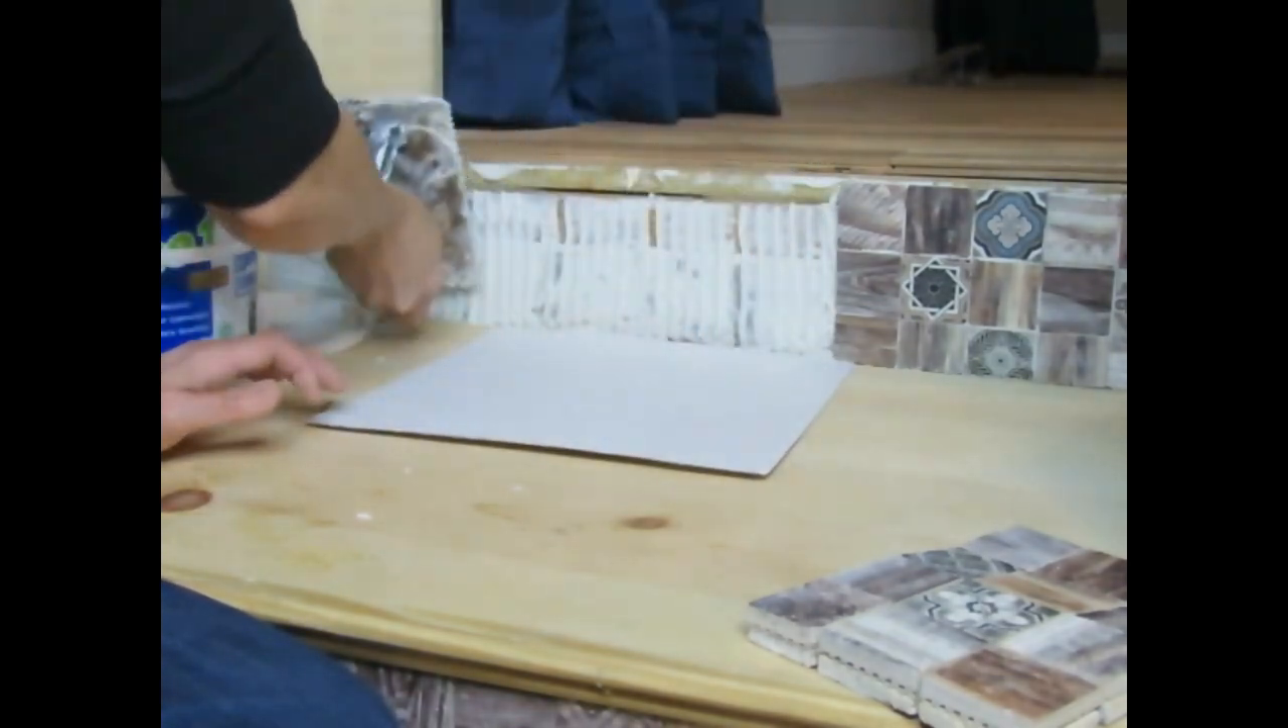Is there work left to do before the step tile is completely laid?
Yes.